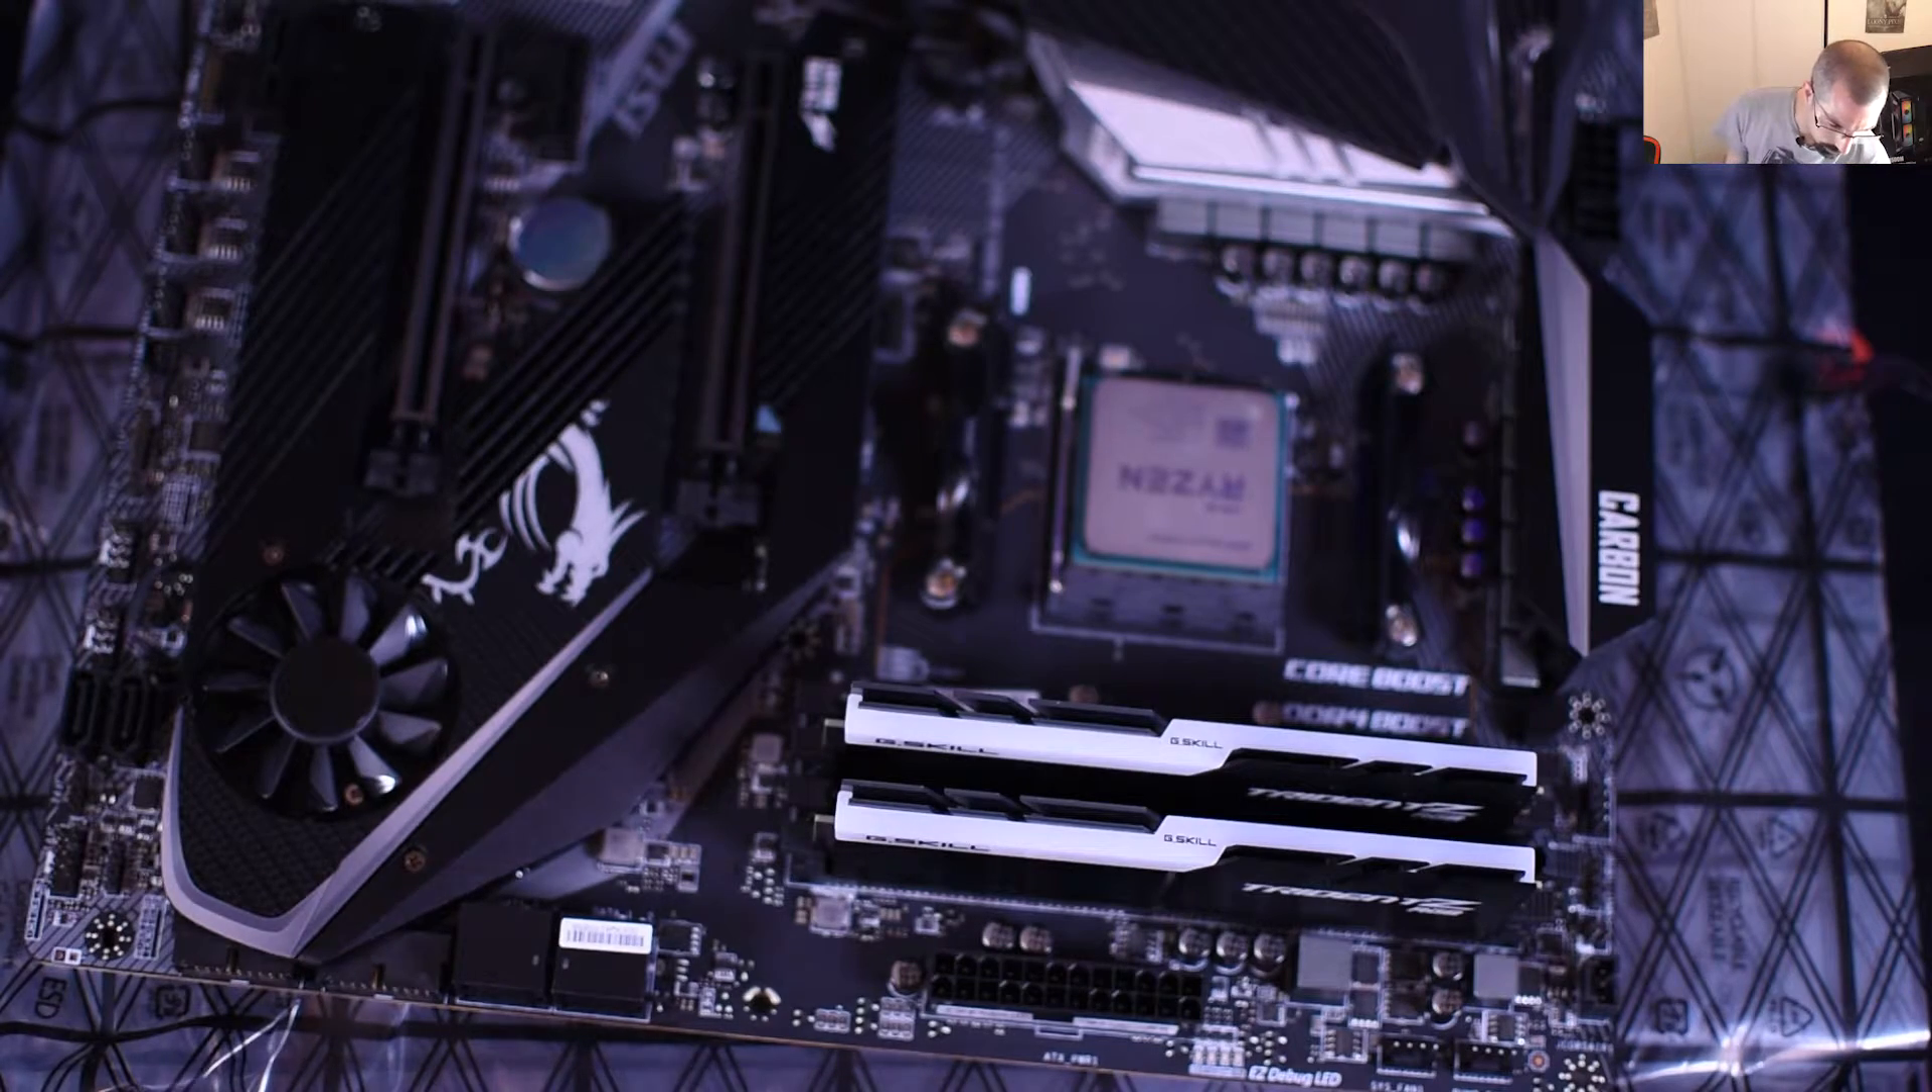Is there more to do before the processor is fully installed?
No.